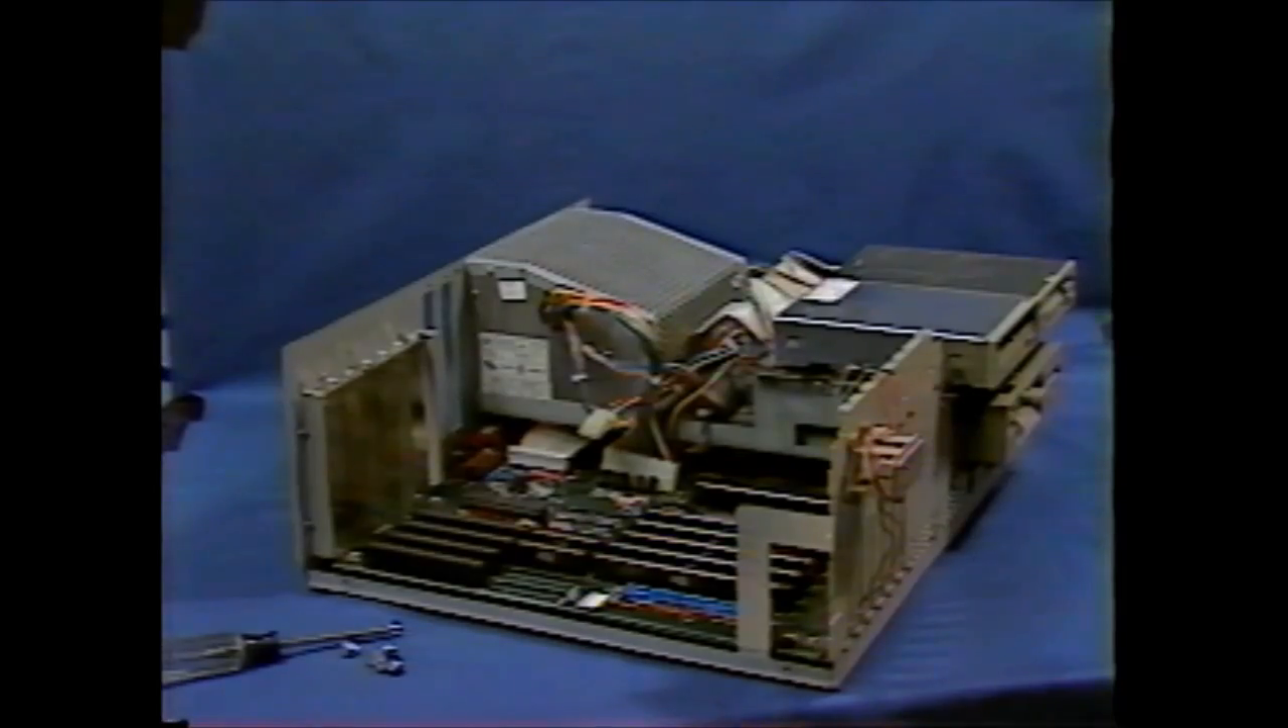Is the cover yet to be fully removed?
No.